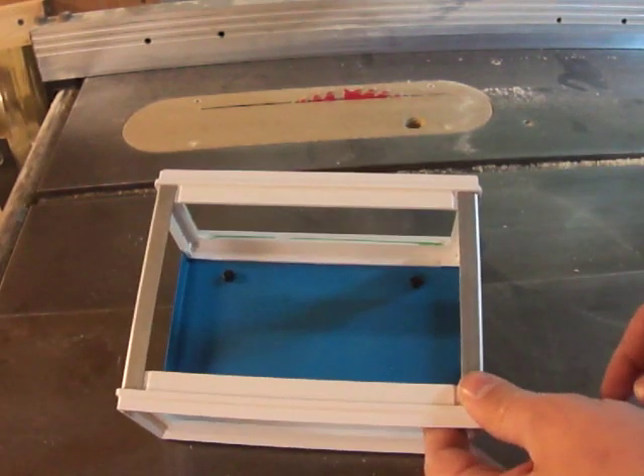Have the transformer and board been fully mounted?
No.